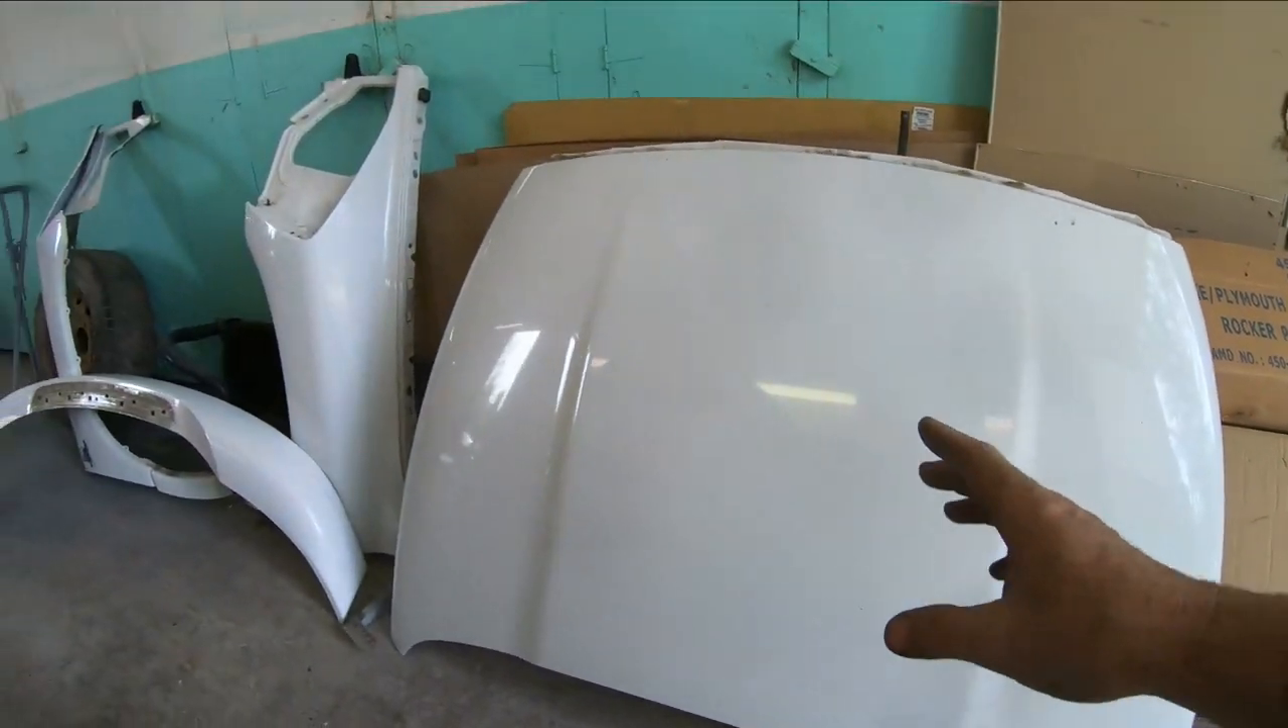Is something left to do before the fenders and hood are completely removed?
No.